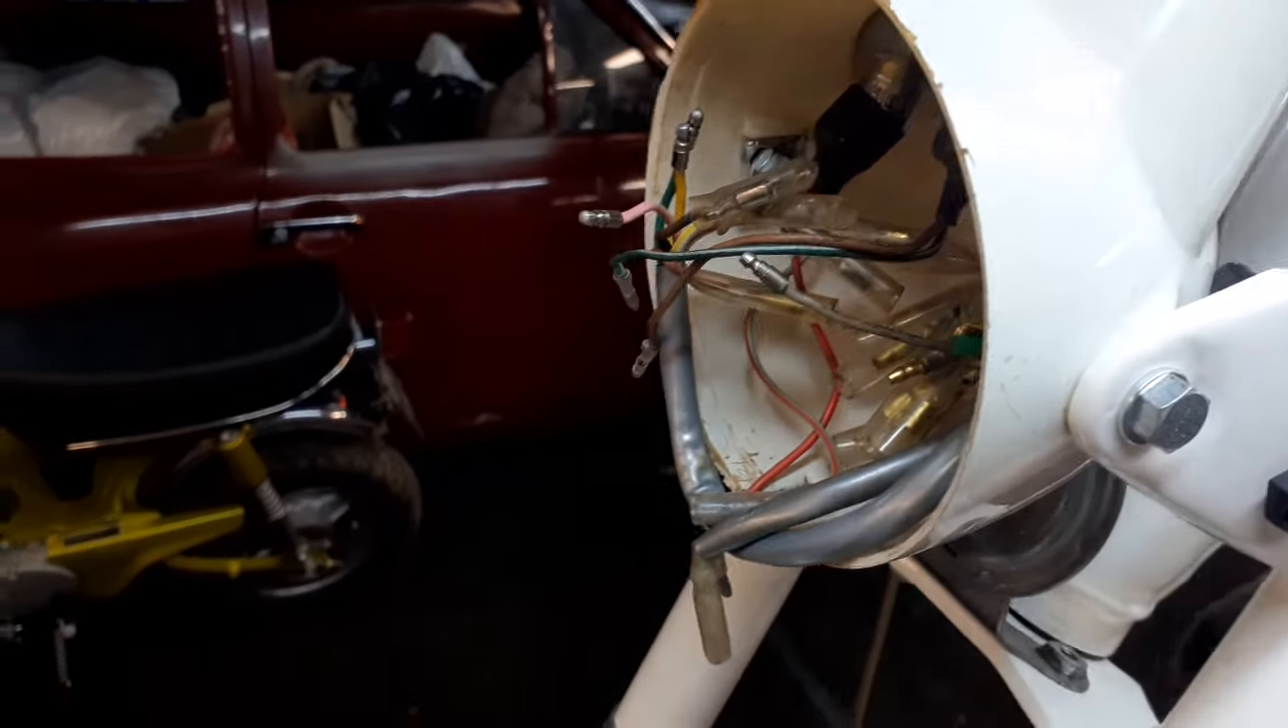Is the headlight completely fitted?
No.